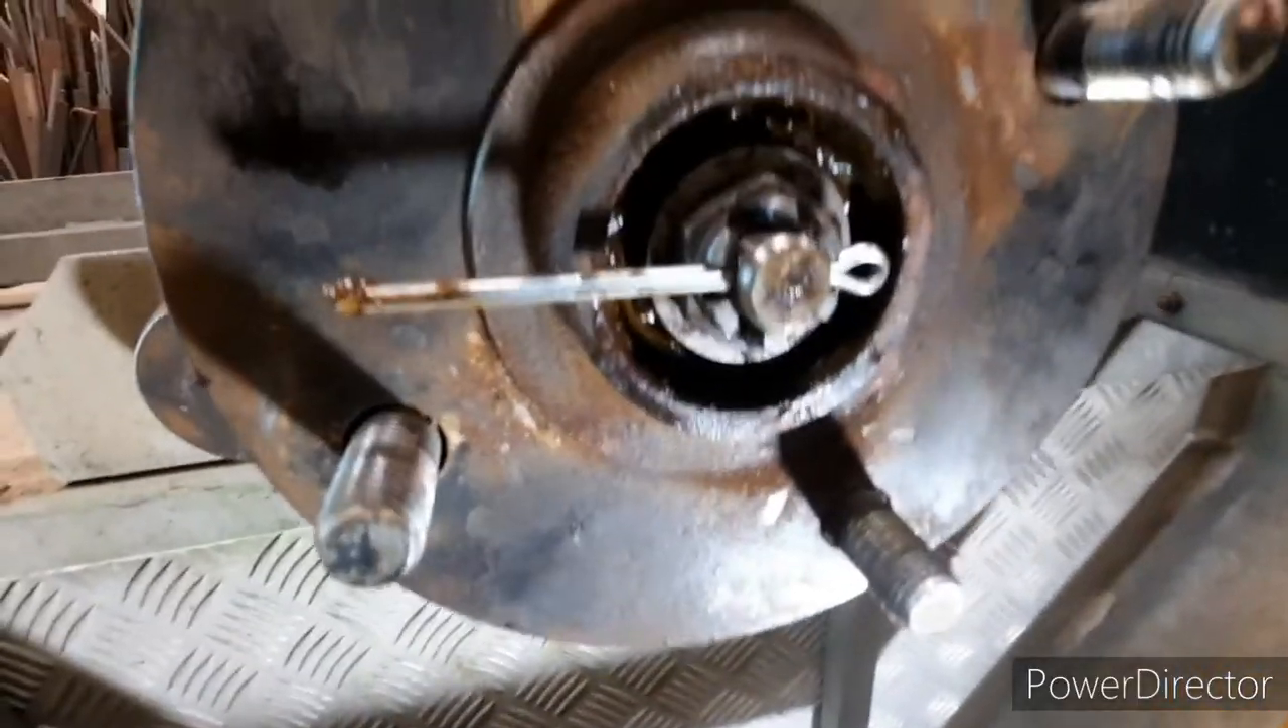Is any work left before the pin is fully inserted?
No.